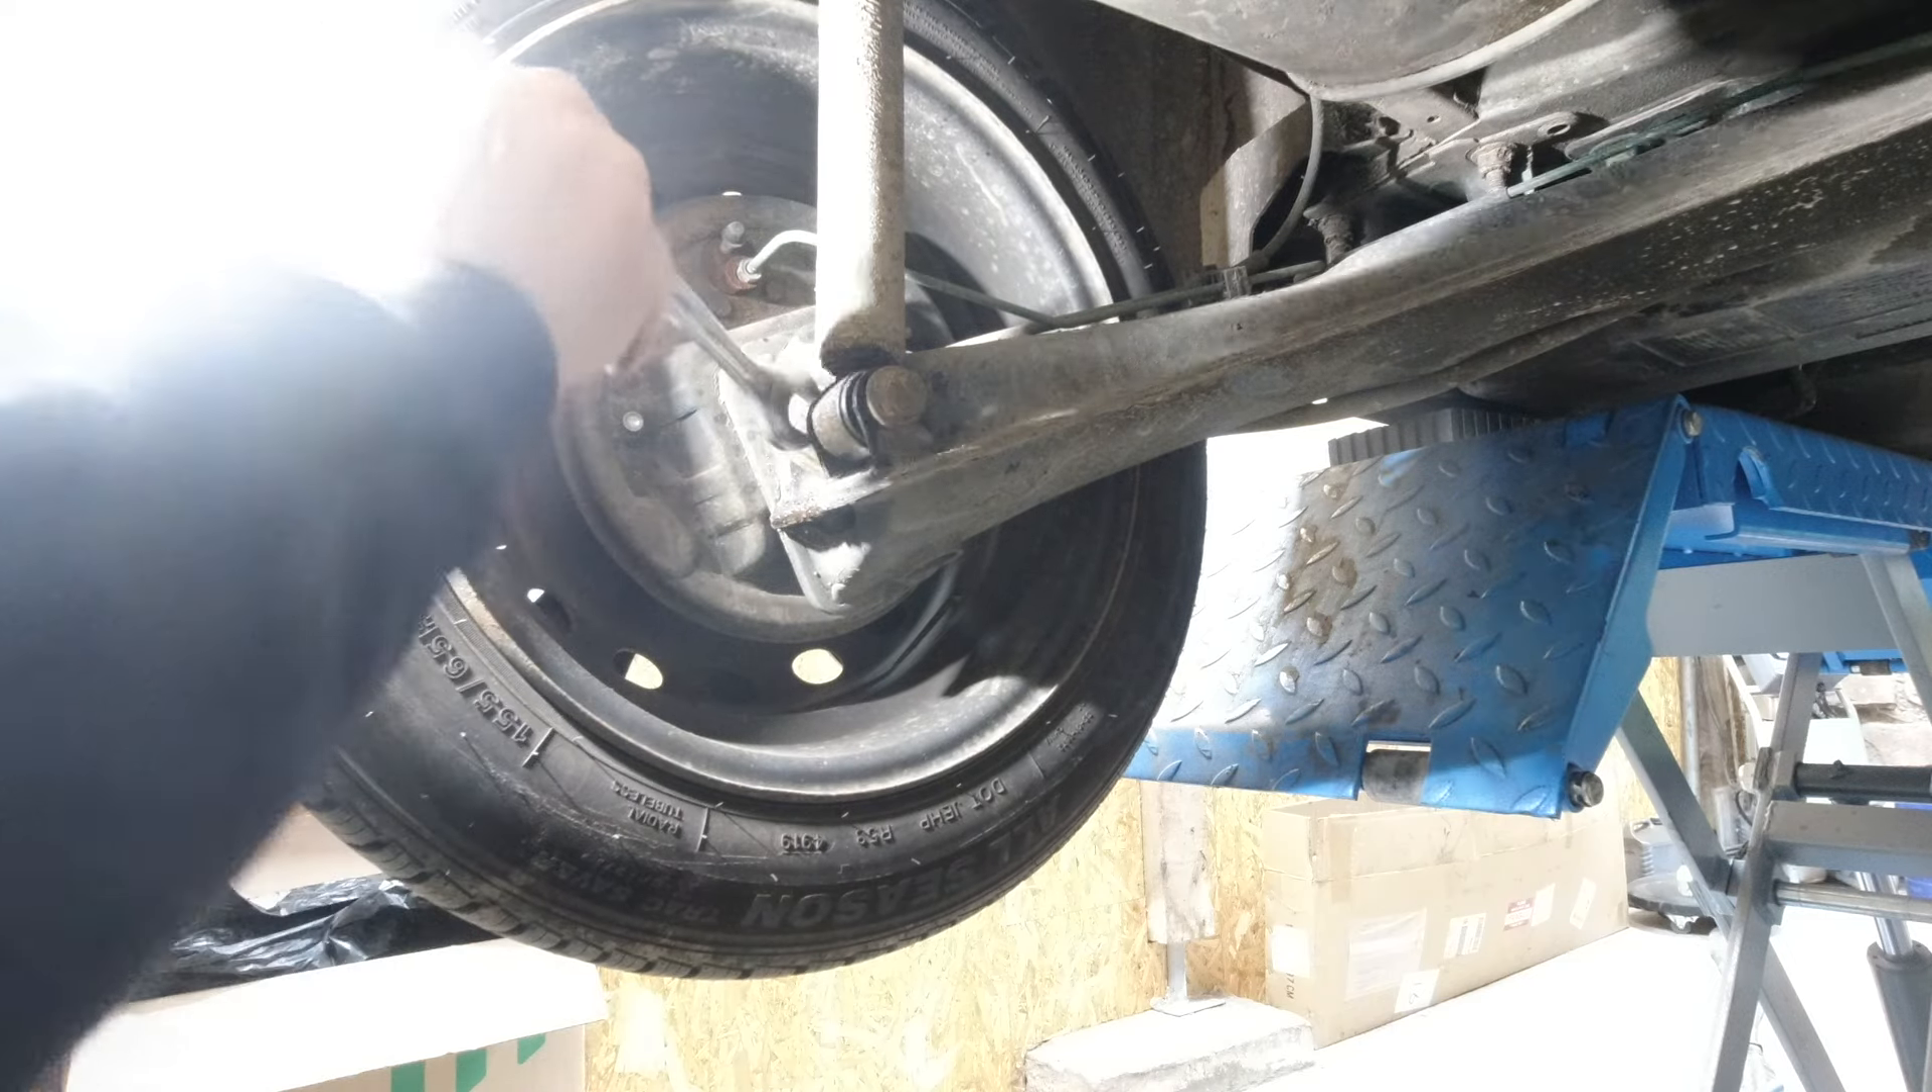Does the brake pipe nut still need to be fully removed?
Yes.